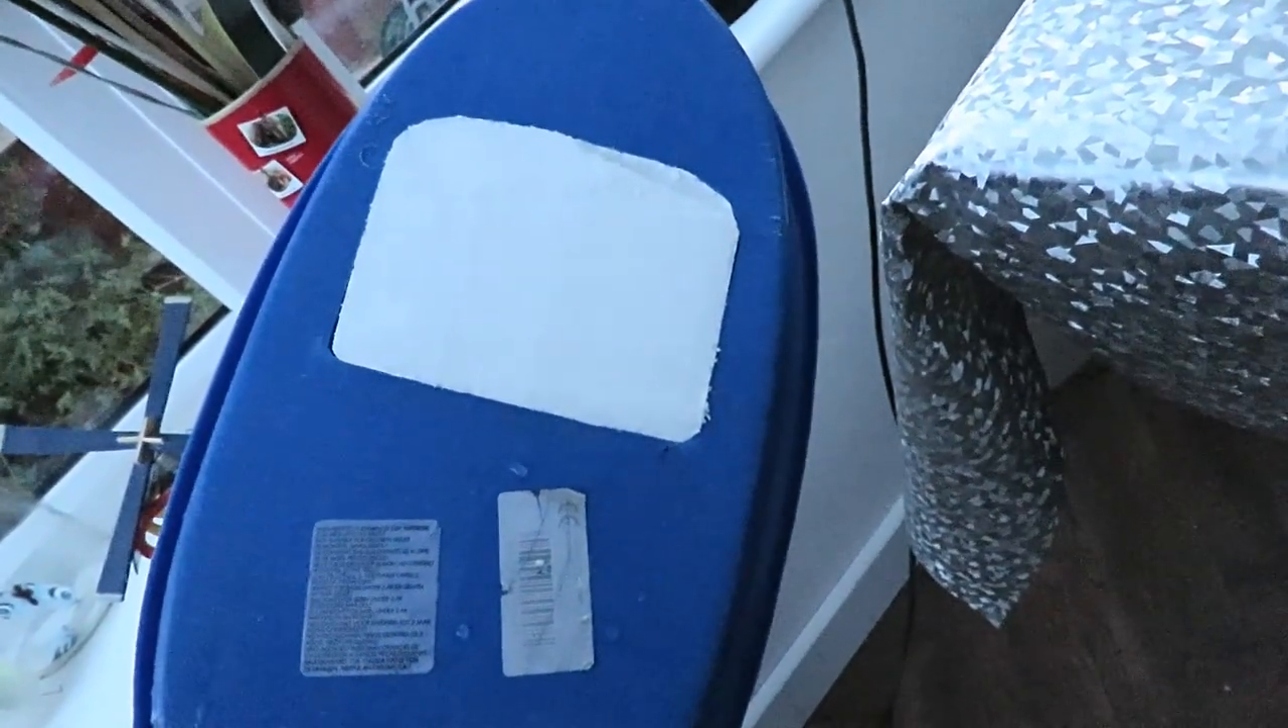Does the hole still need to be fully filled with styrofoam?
No.